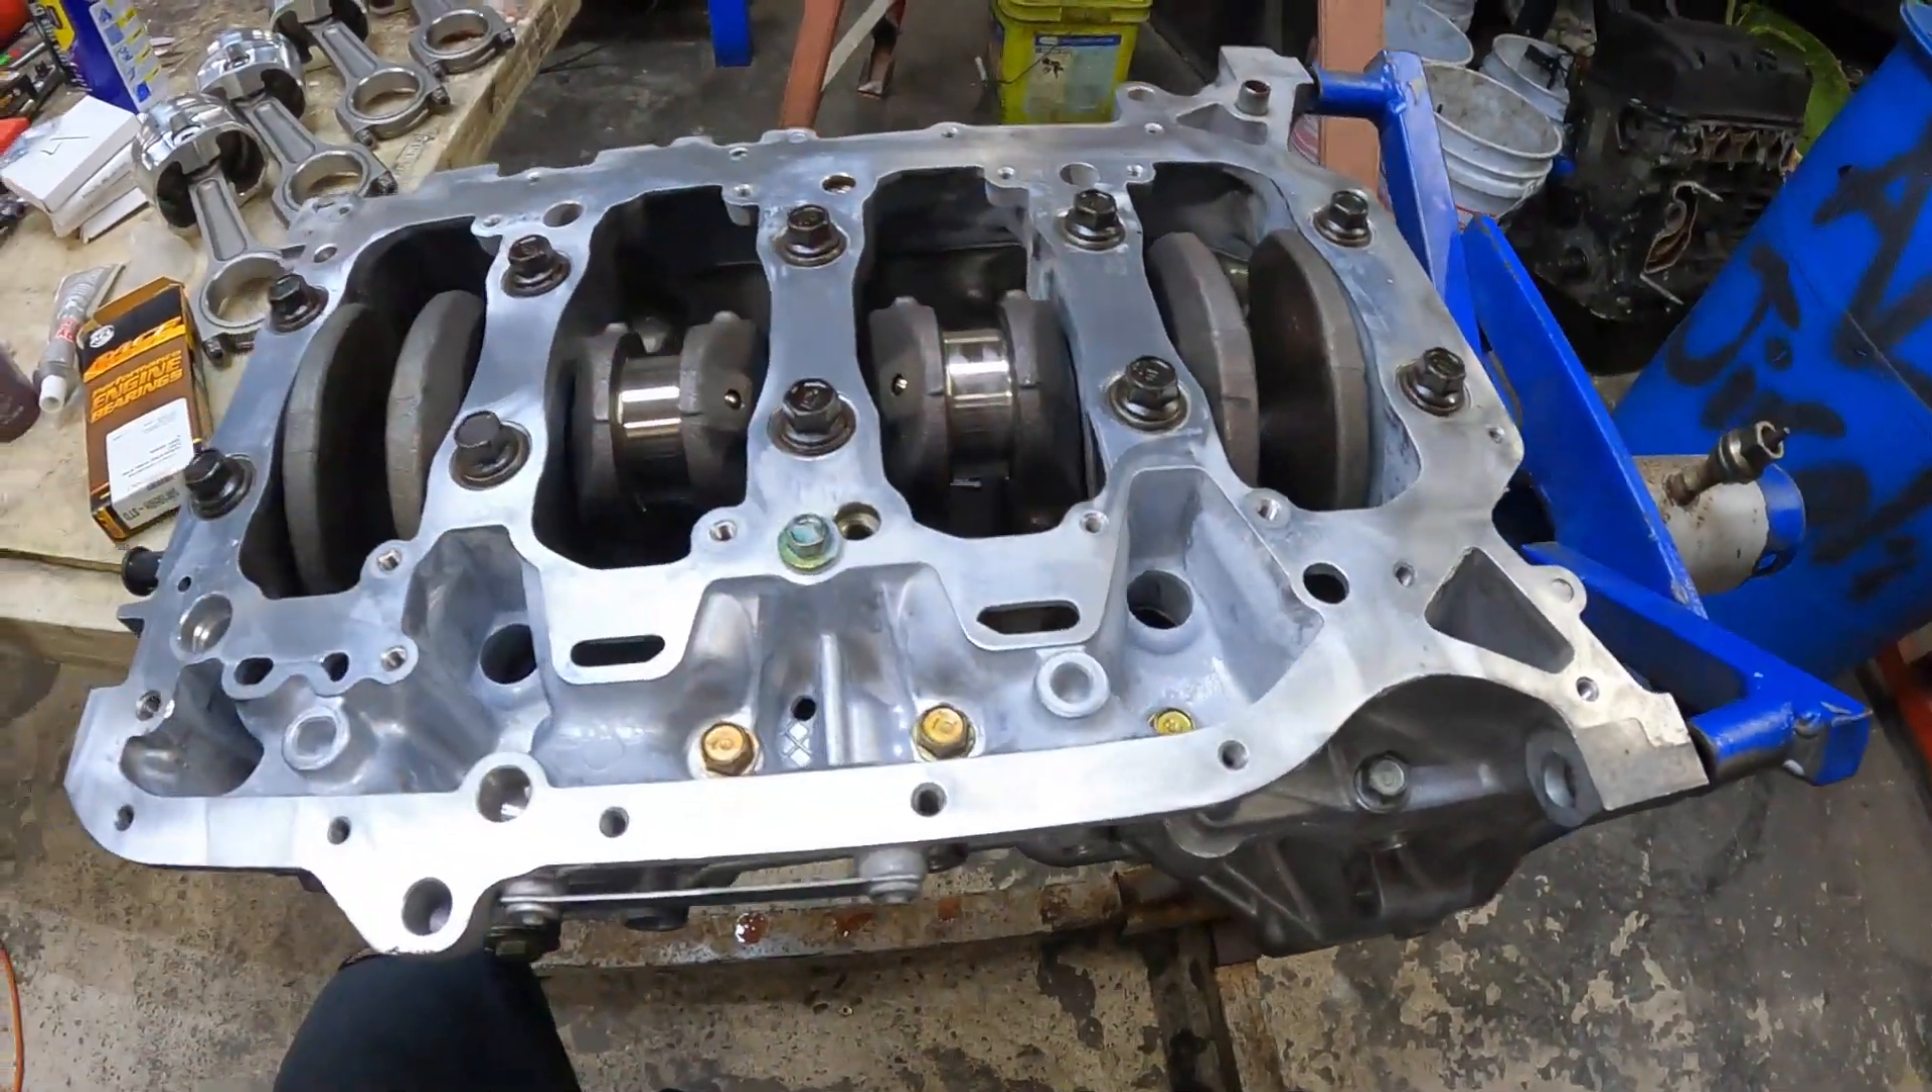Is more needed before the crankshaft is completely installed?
No.